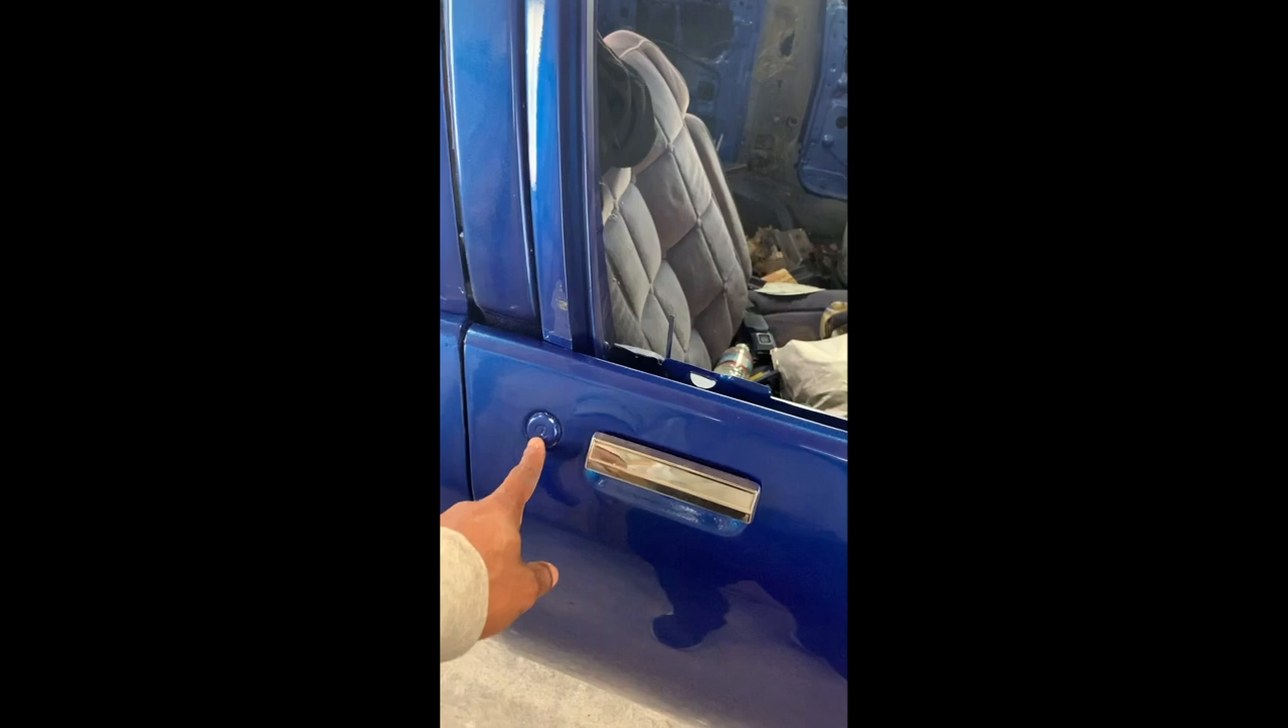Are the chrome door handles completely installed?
Yes.